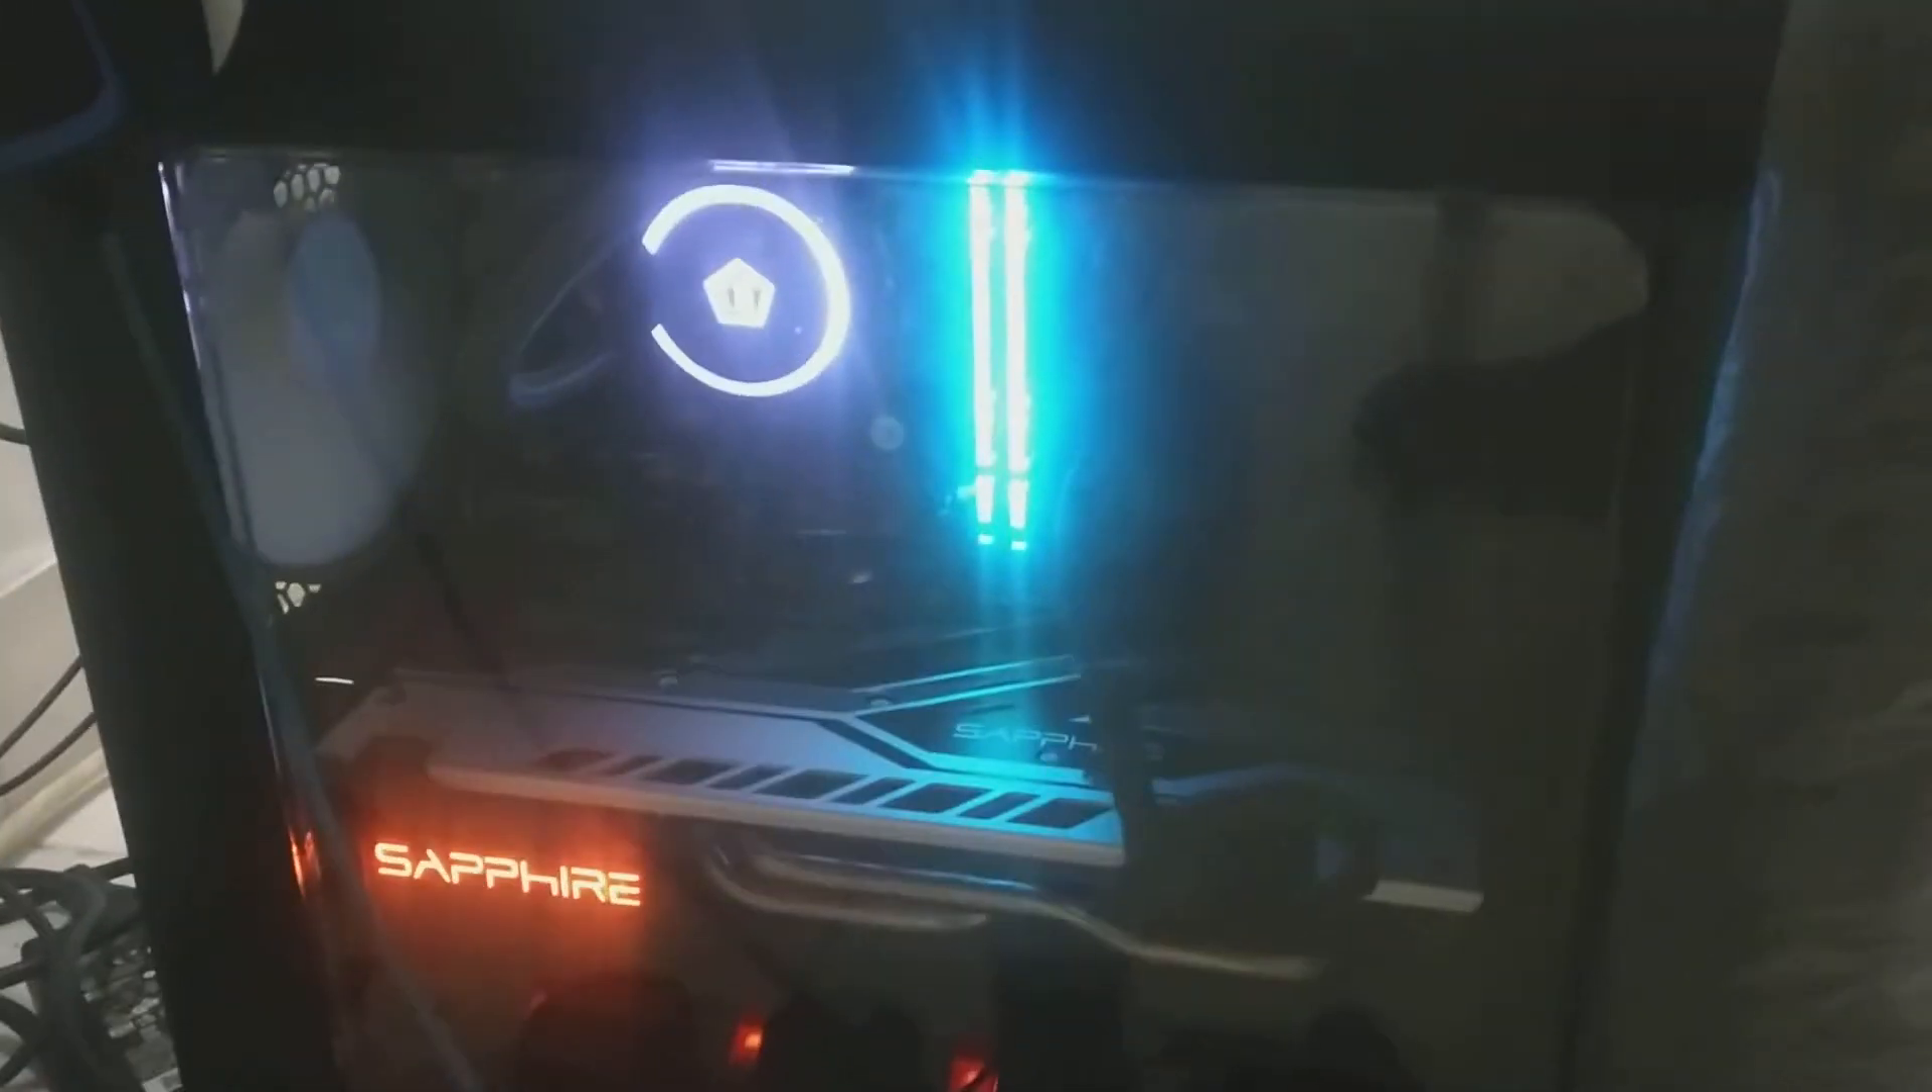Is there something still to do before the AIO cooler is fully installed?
No.